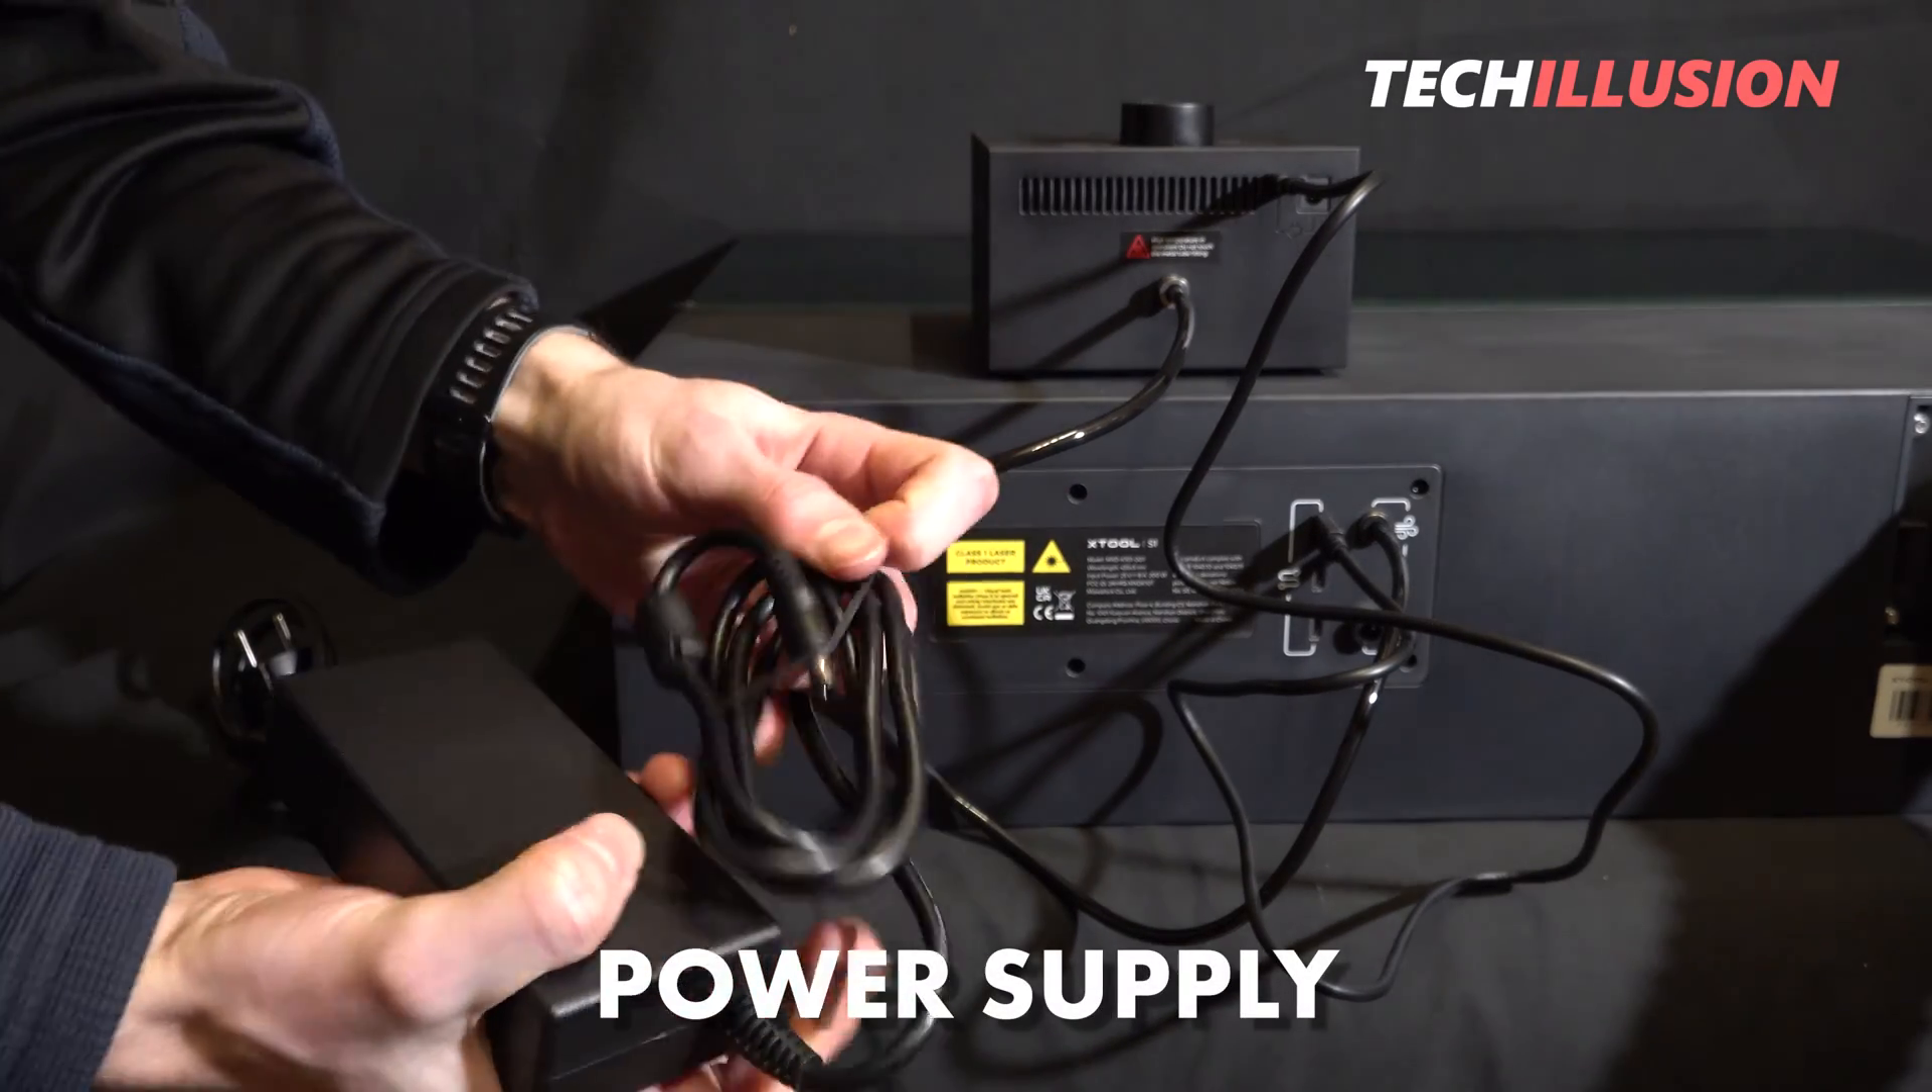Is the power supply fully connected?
No.